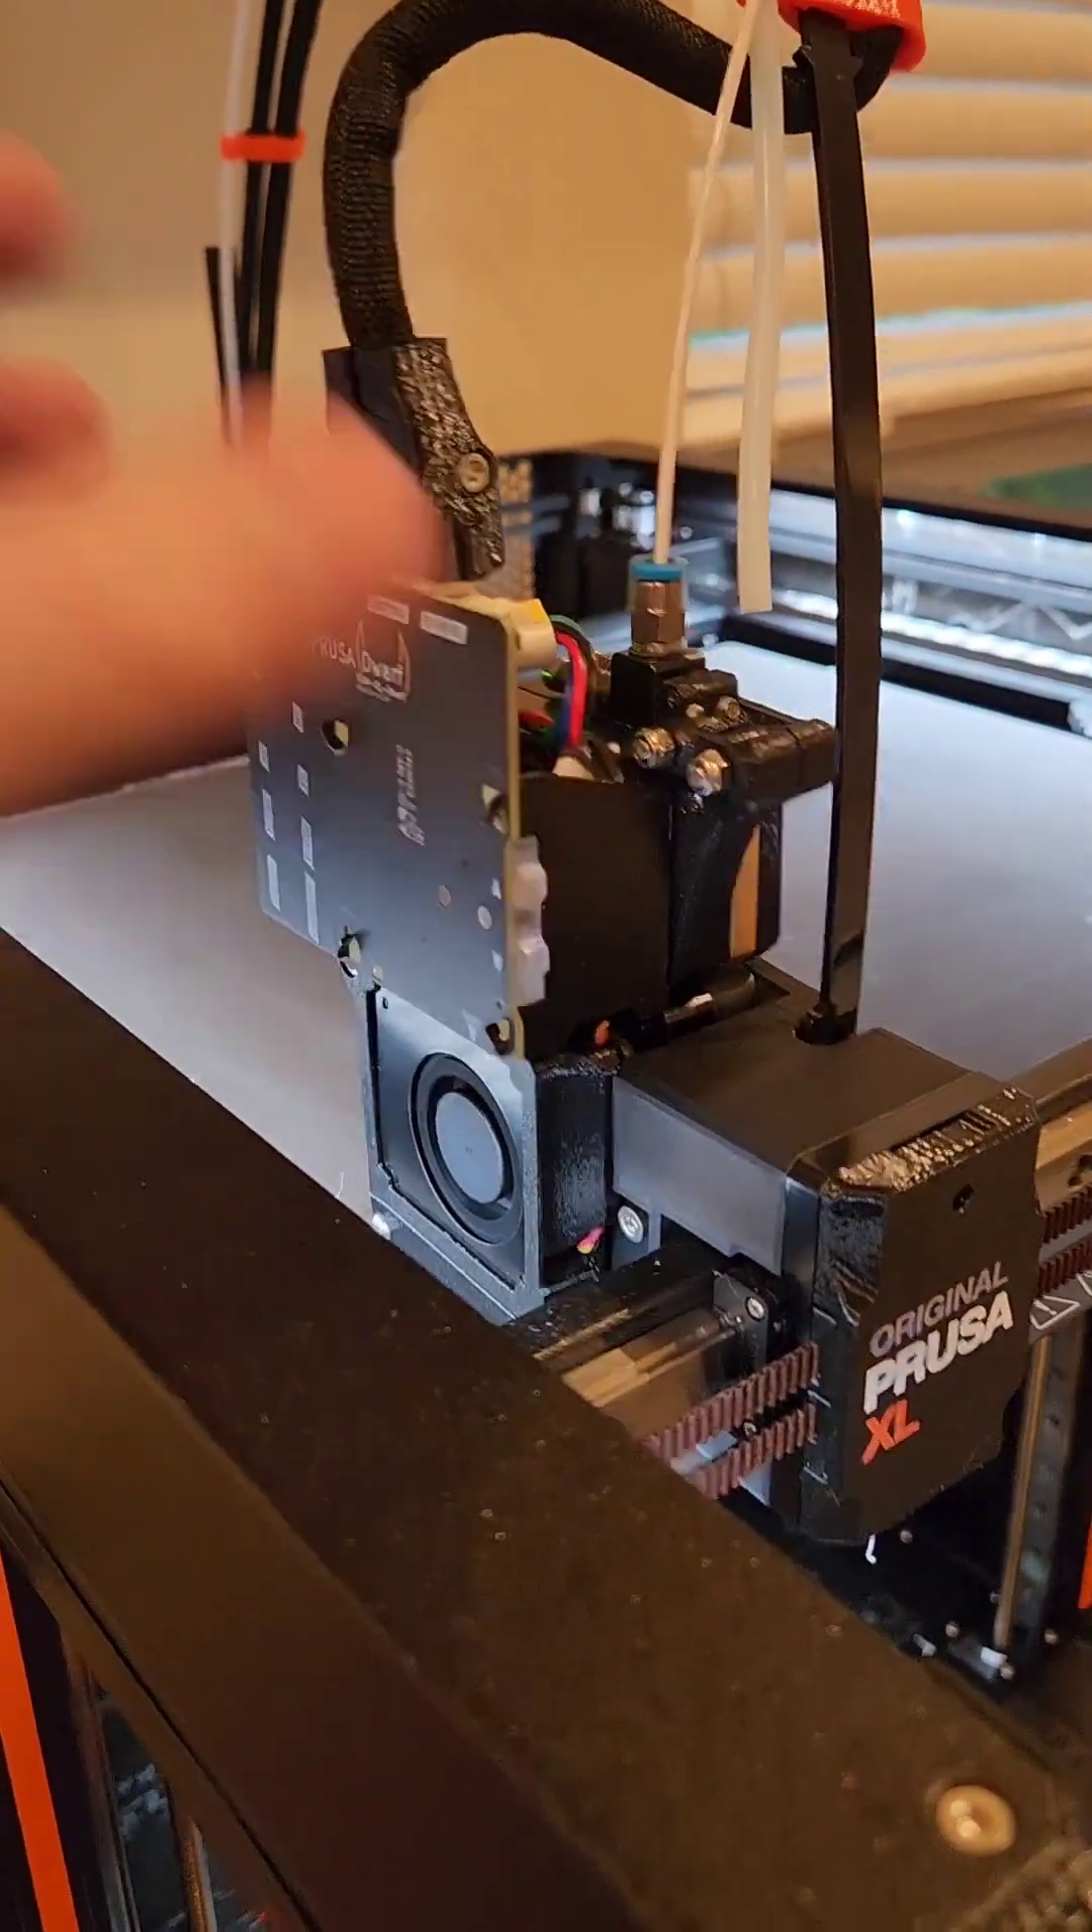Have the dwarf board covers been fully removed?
Yes.